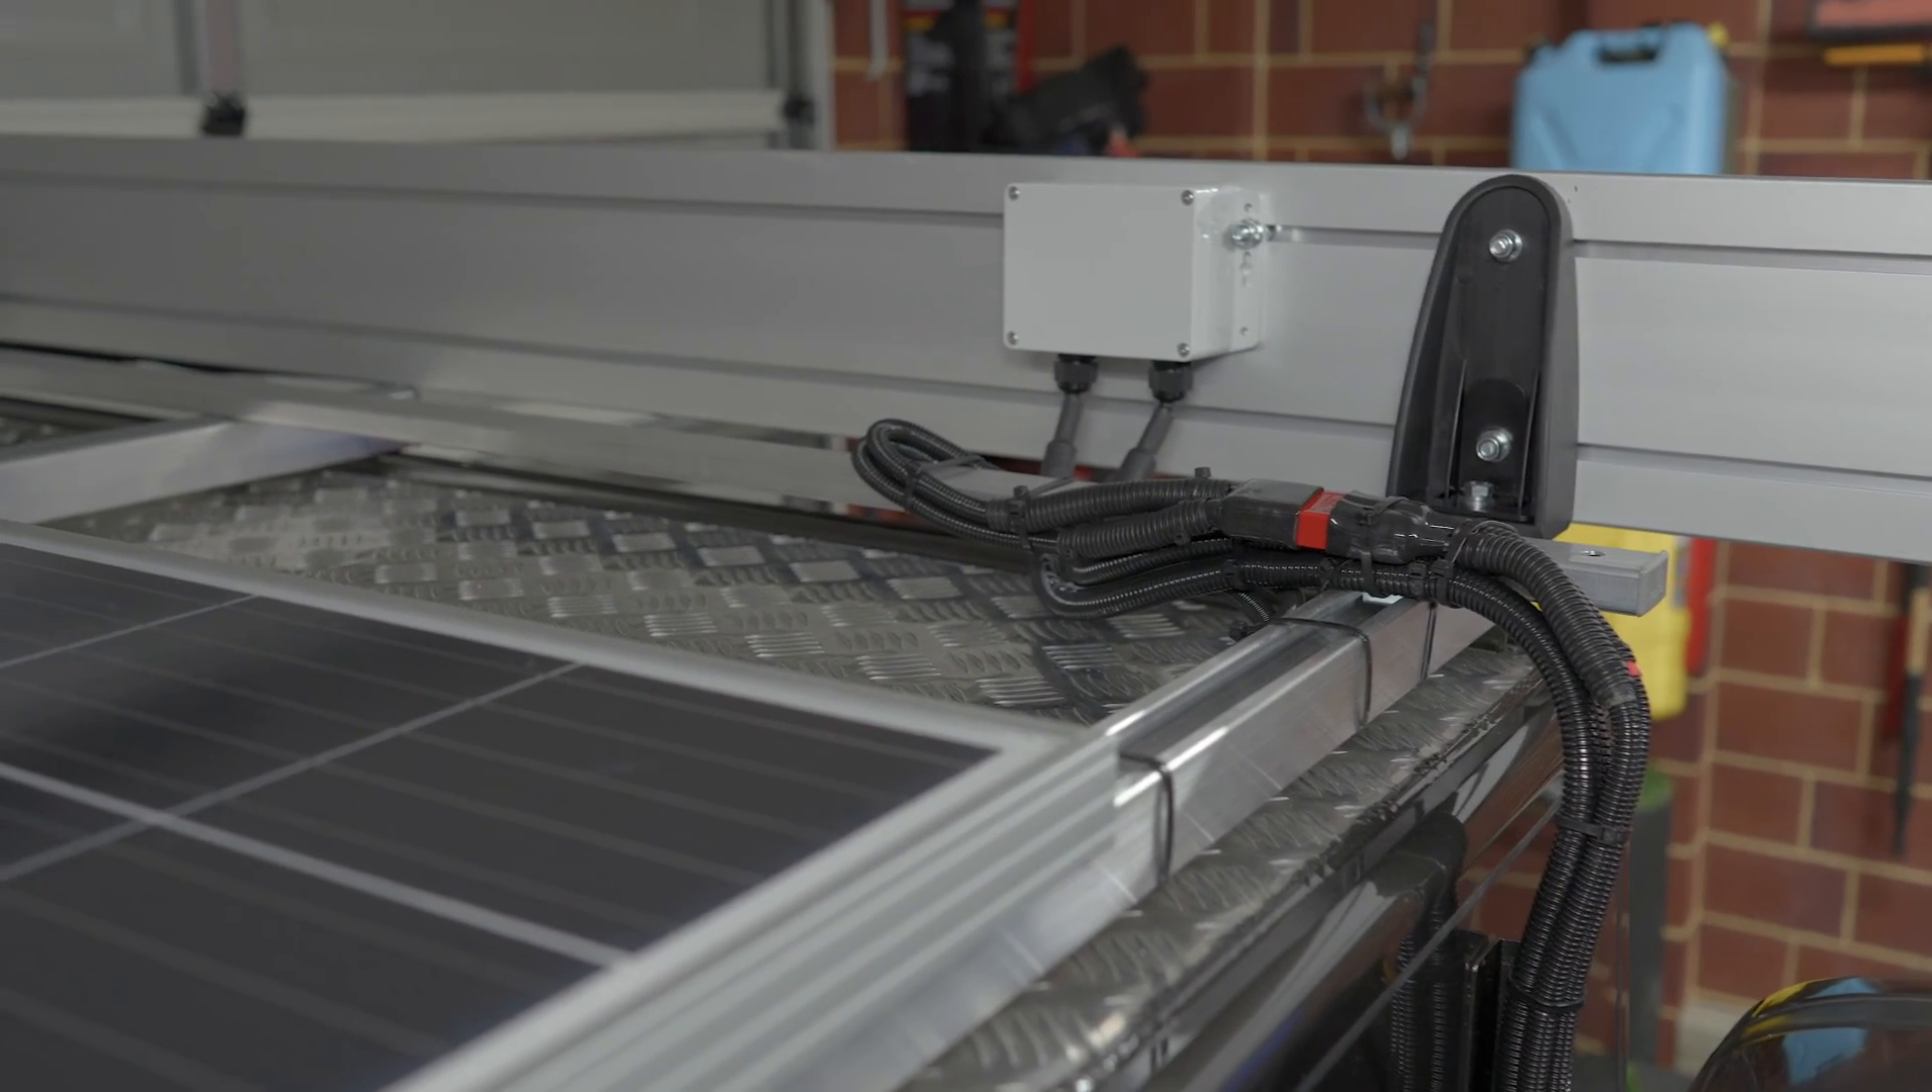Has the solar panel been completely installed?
Yes.